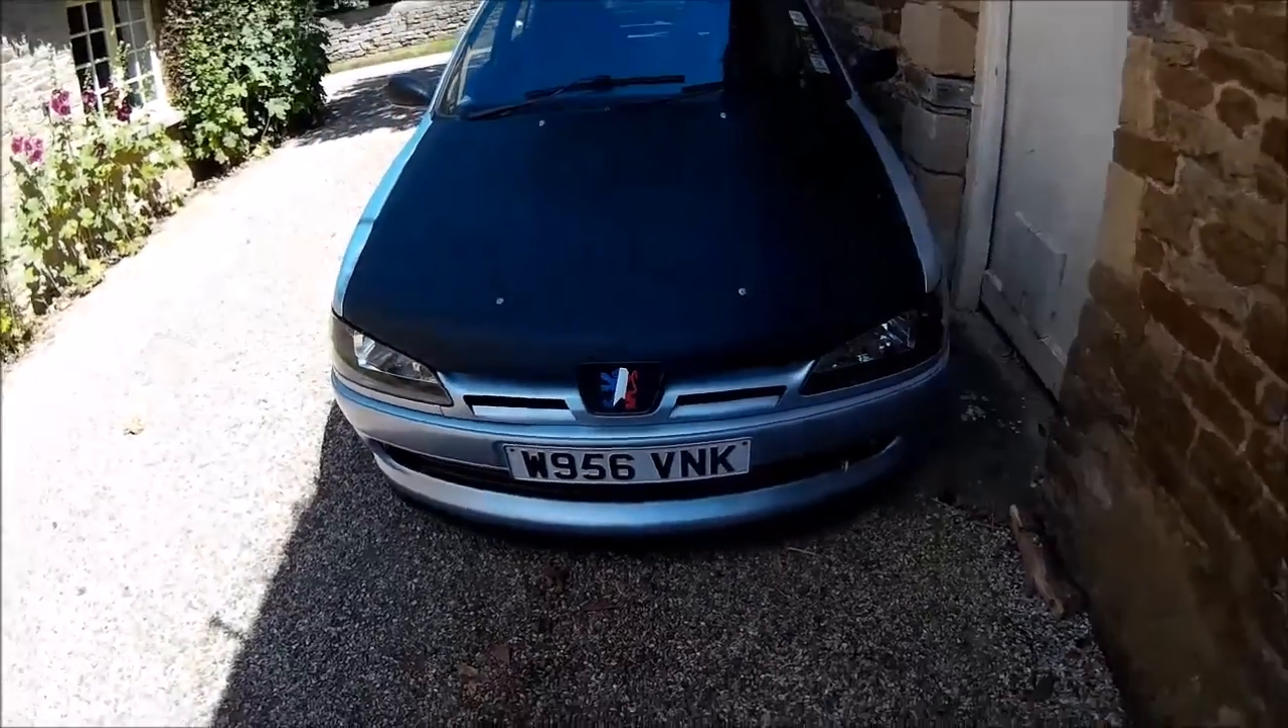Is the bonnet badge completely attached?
Yes.